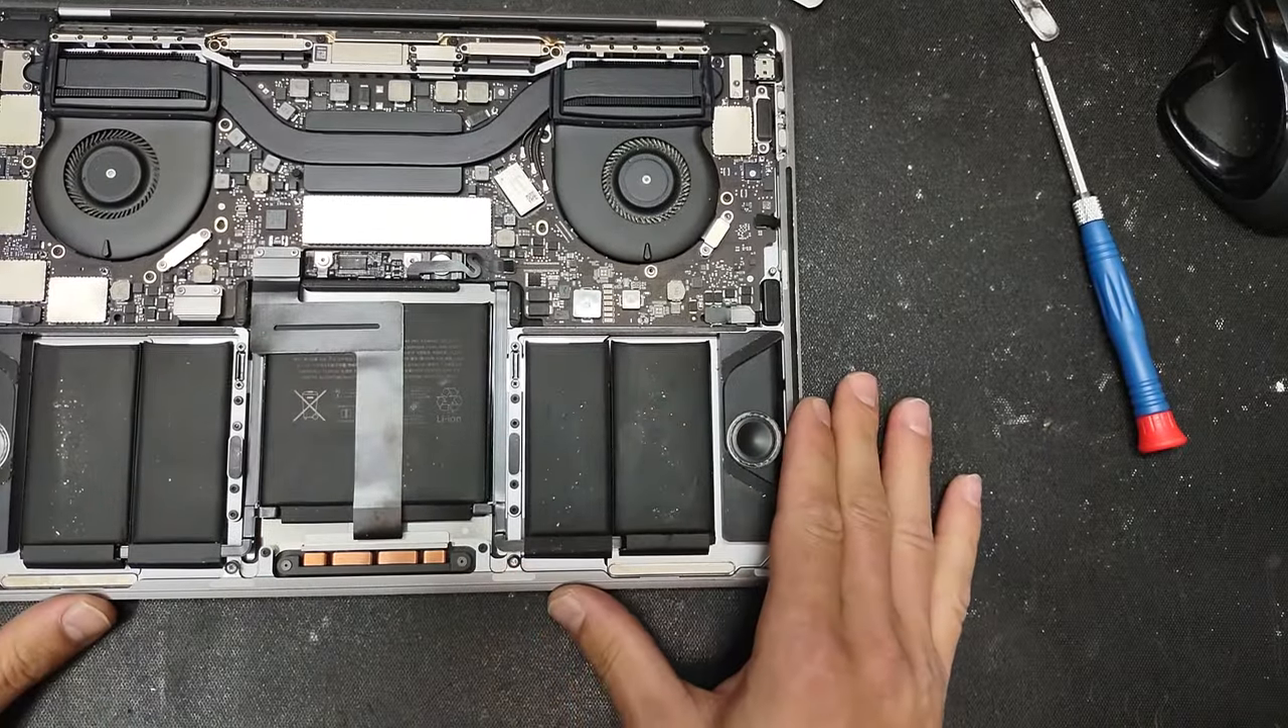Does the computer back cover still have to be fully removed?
No.